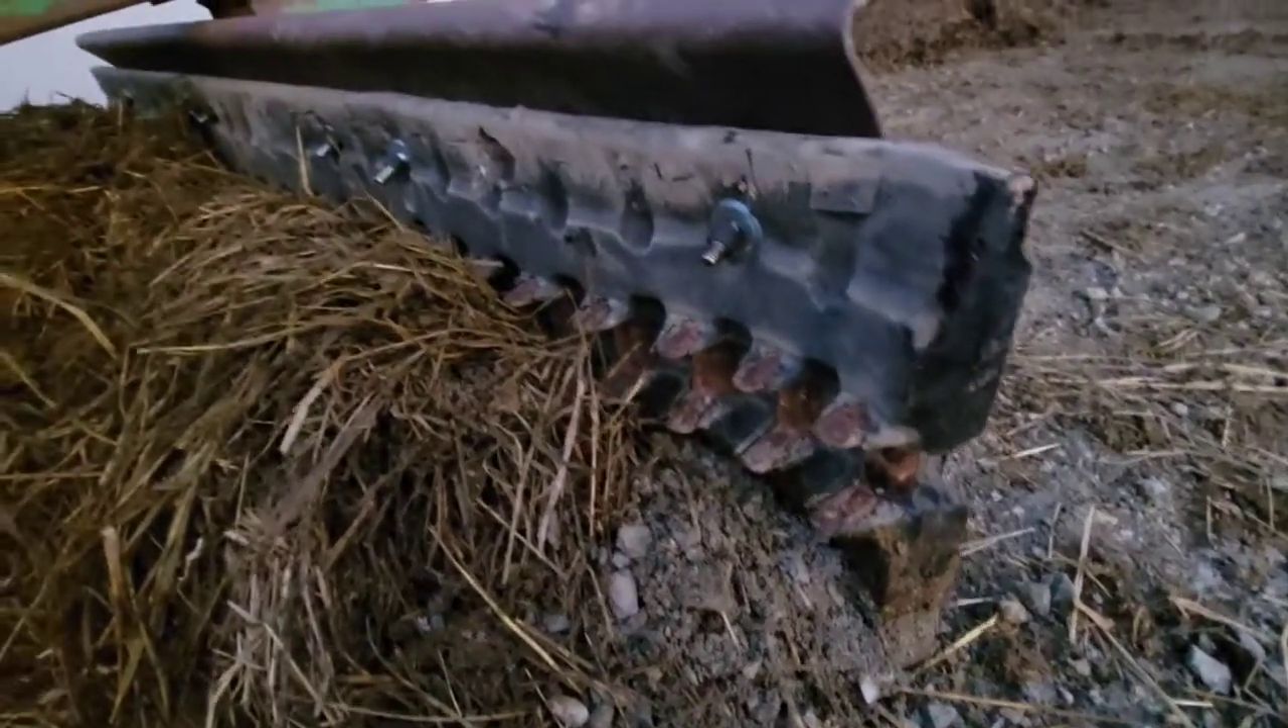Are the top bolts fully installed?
Yes.